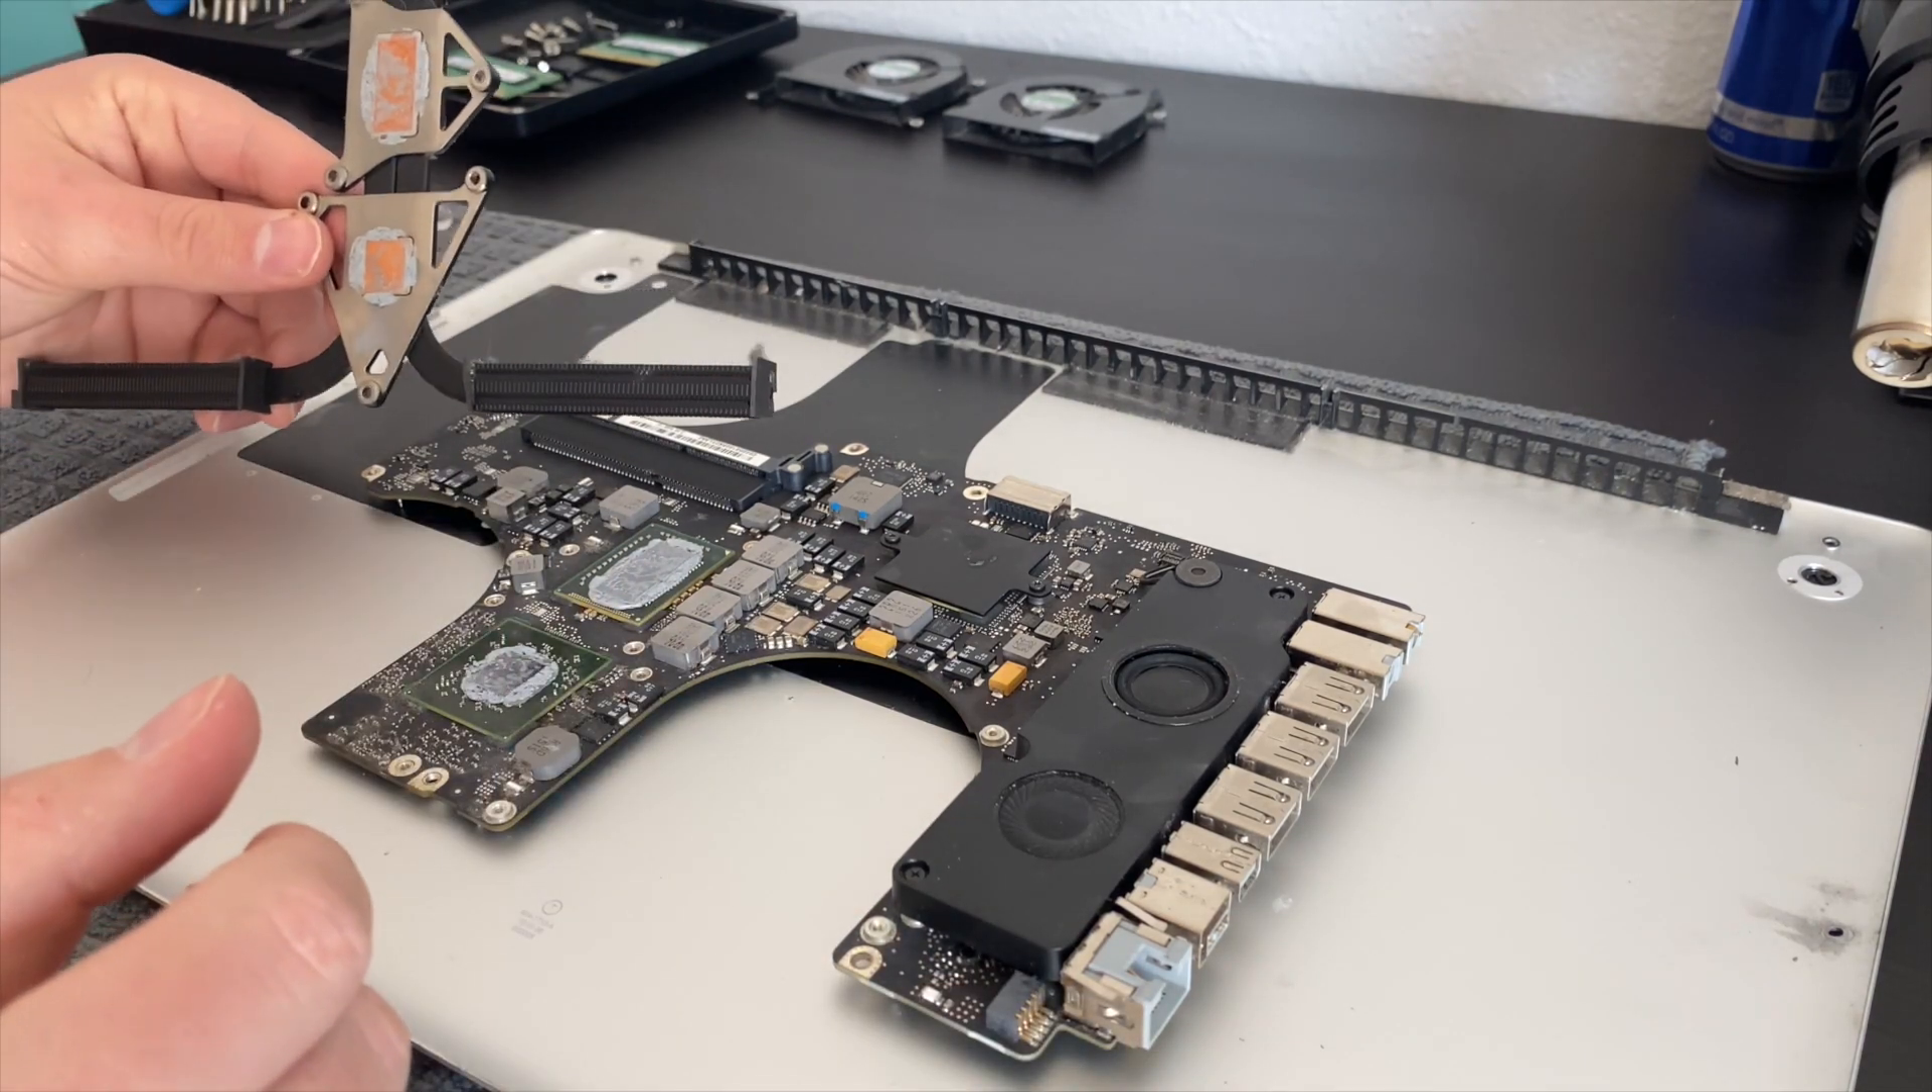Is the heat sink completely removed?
Yes.